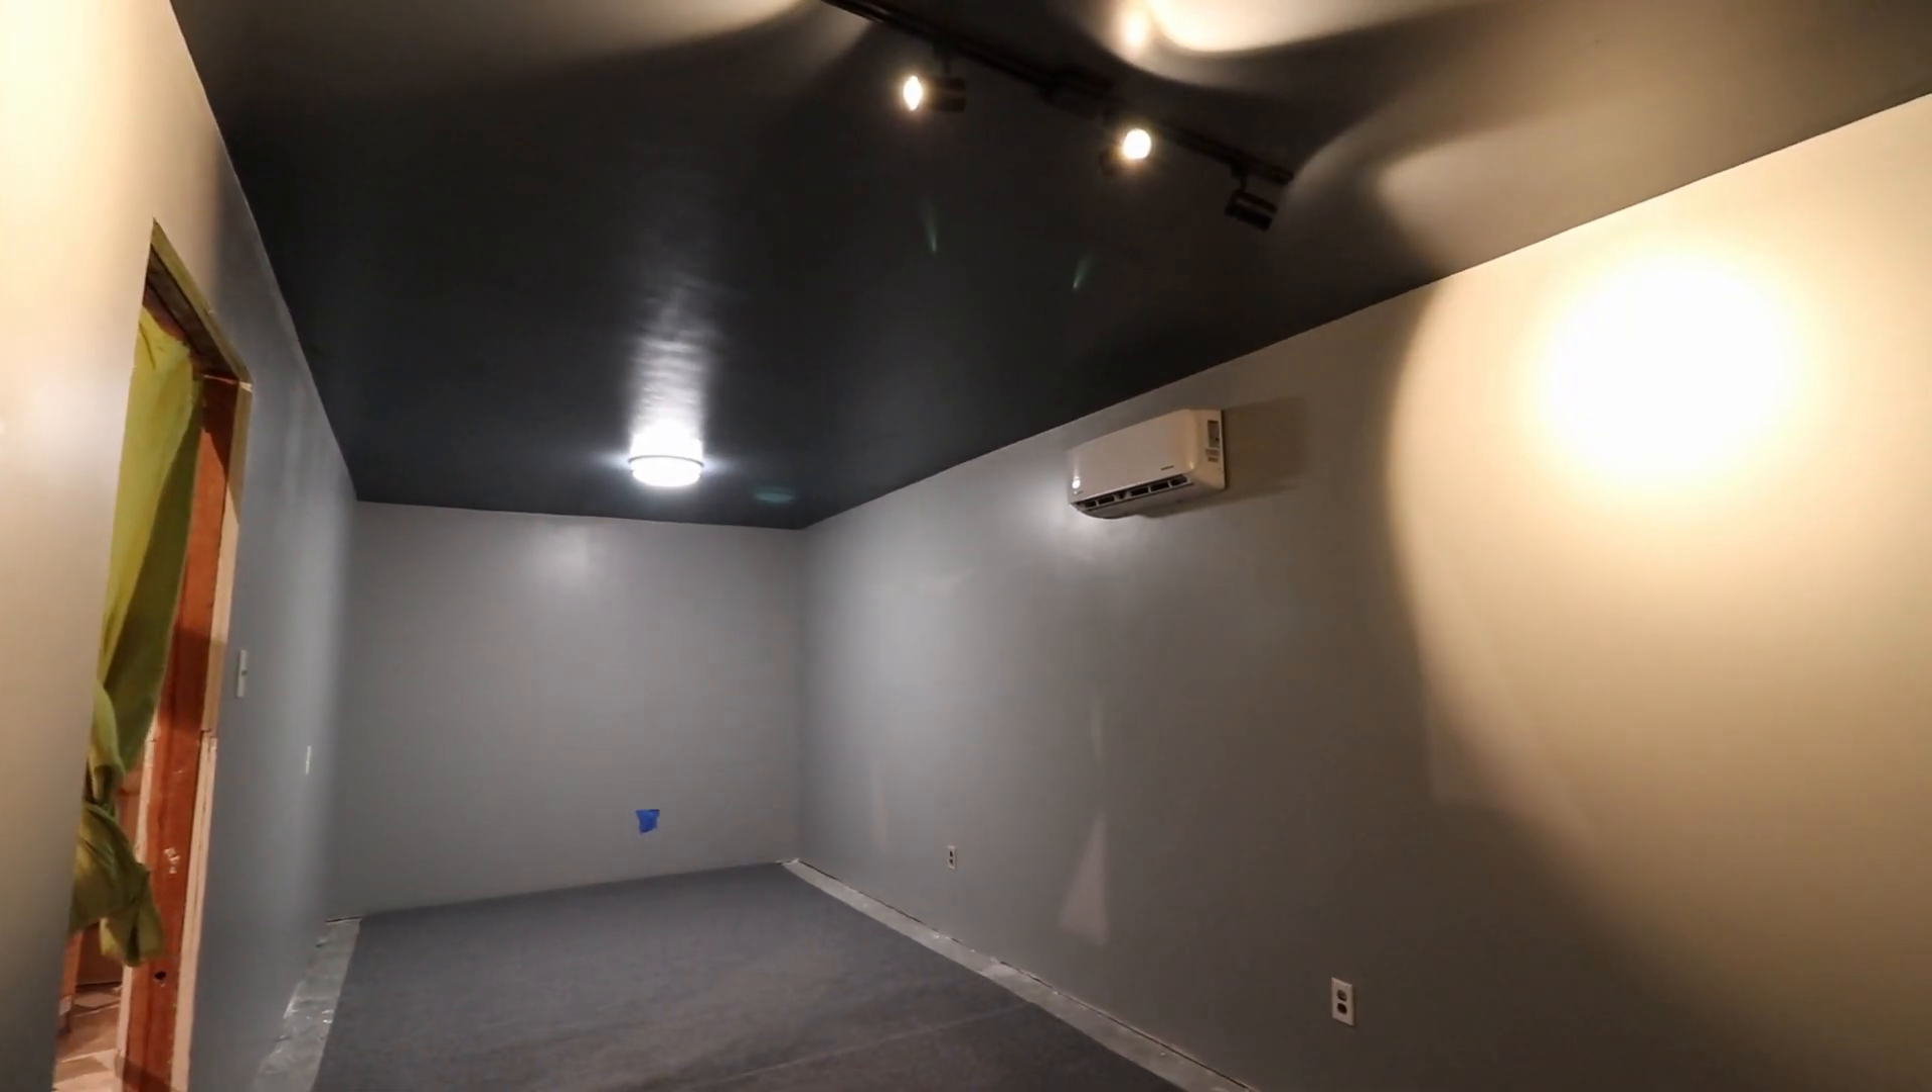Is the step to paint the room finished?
Yes.